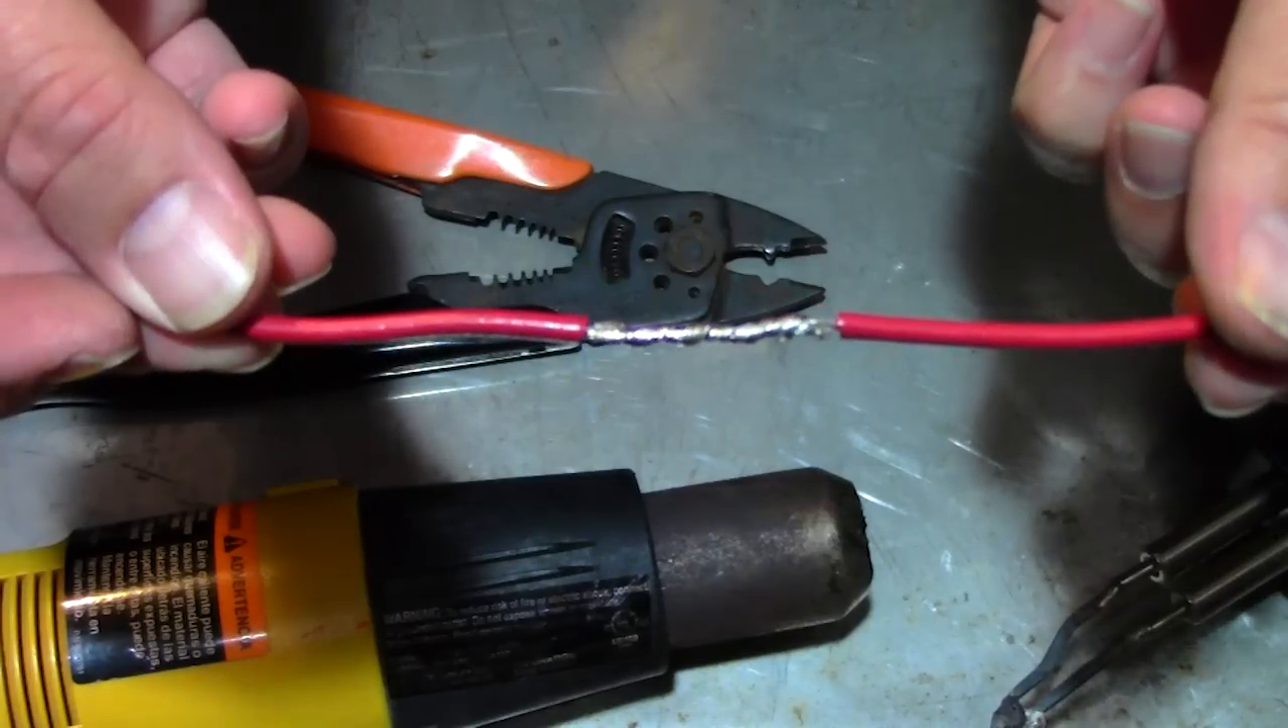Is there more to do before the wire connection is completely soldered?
No.